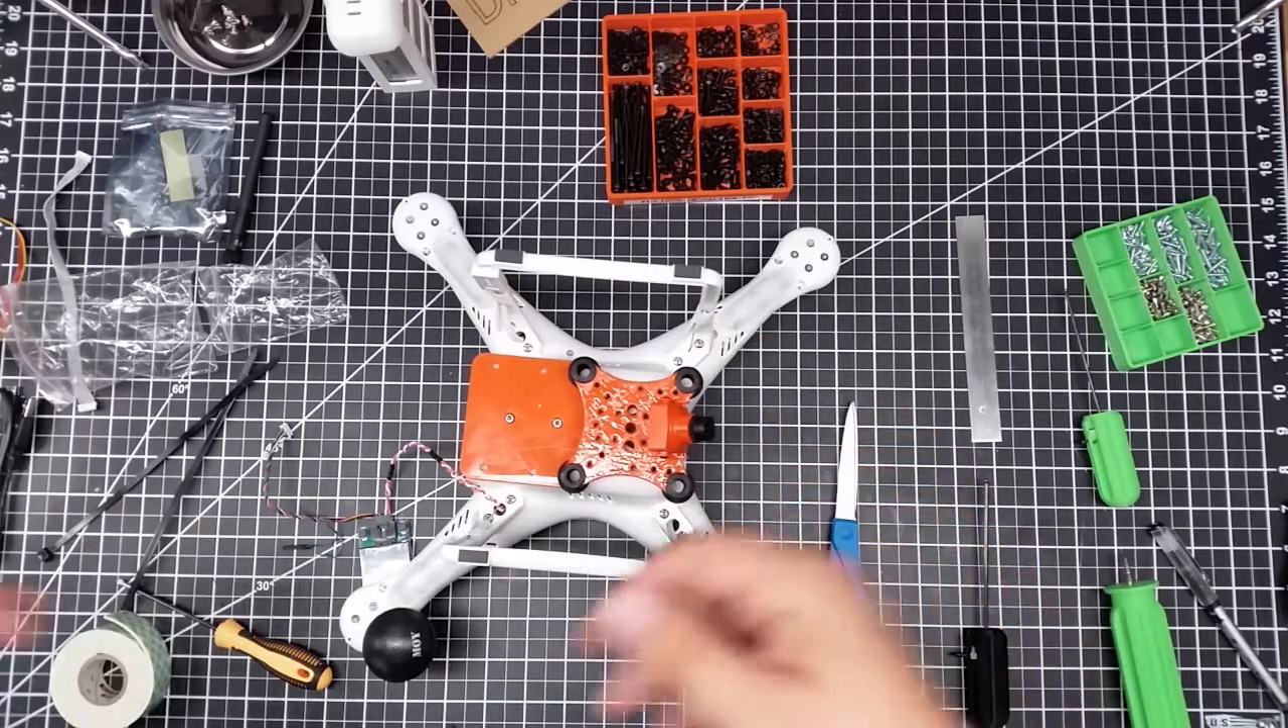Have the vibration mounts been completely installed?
Yes.